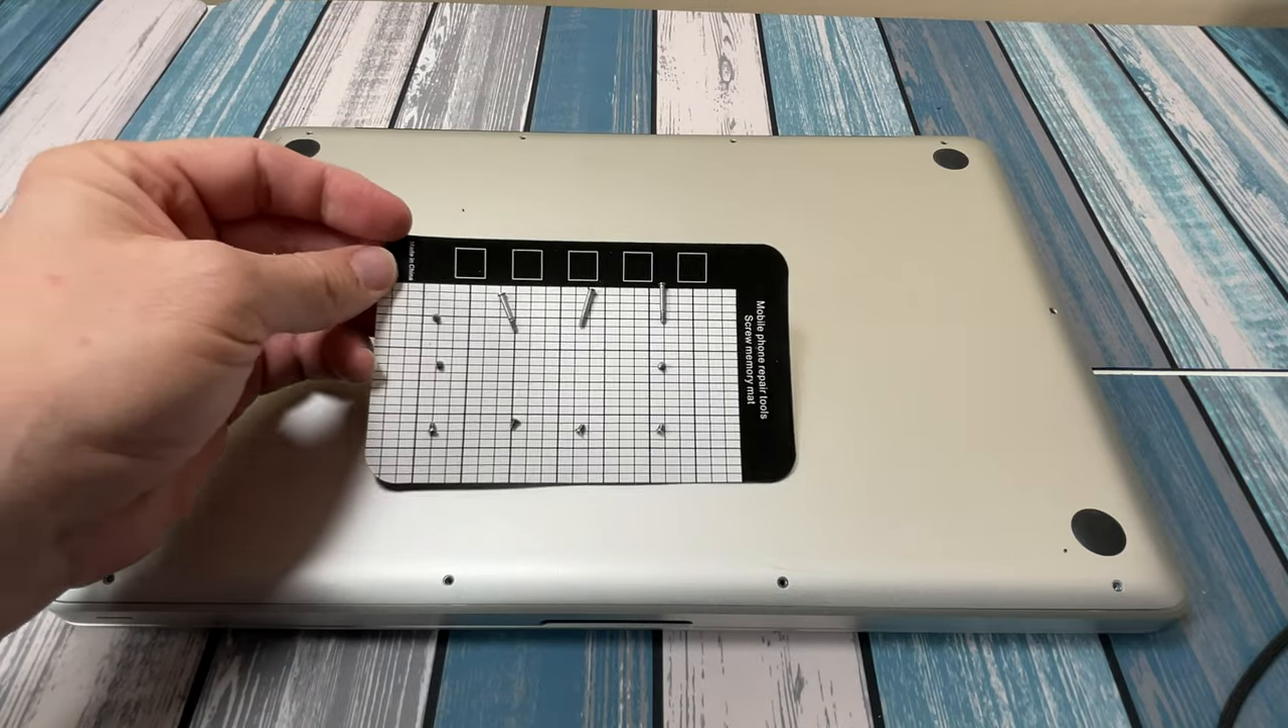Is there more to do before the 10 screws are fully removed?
No.